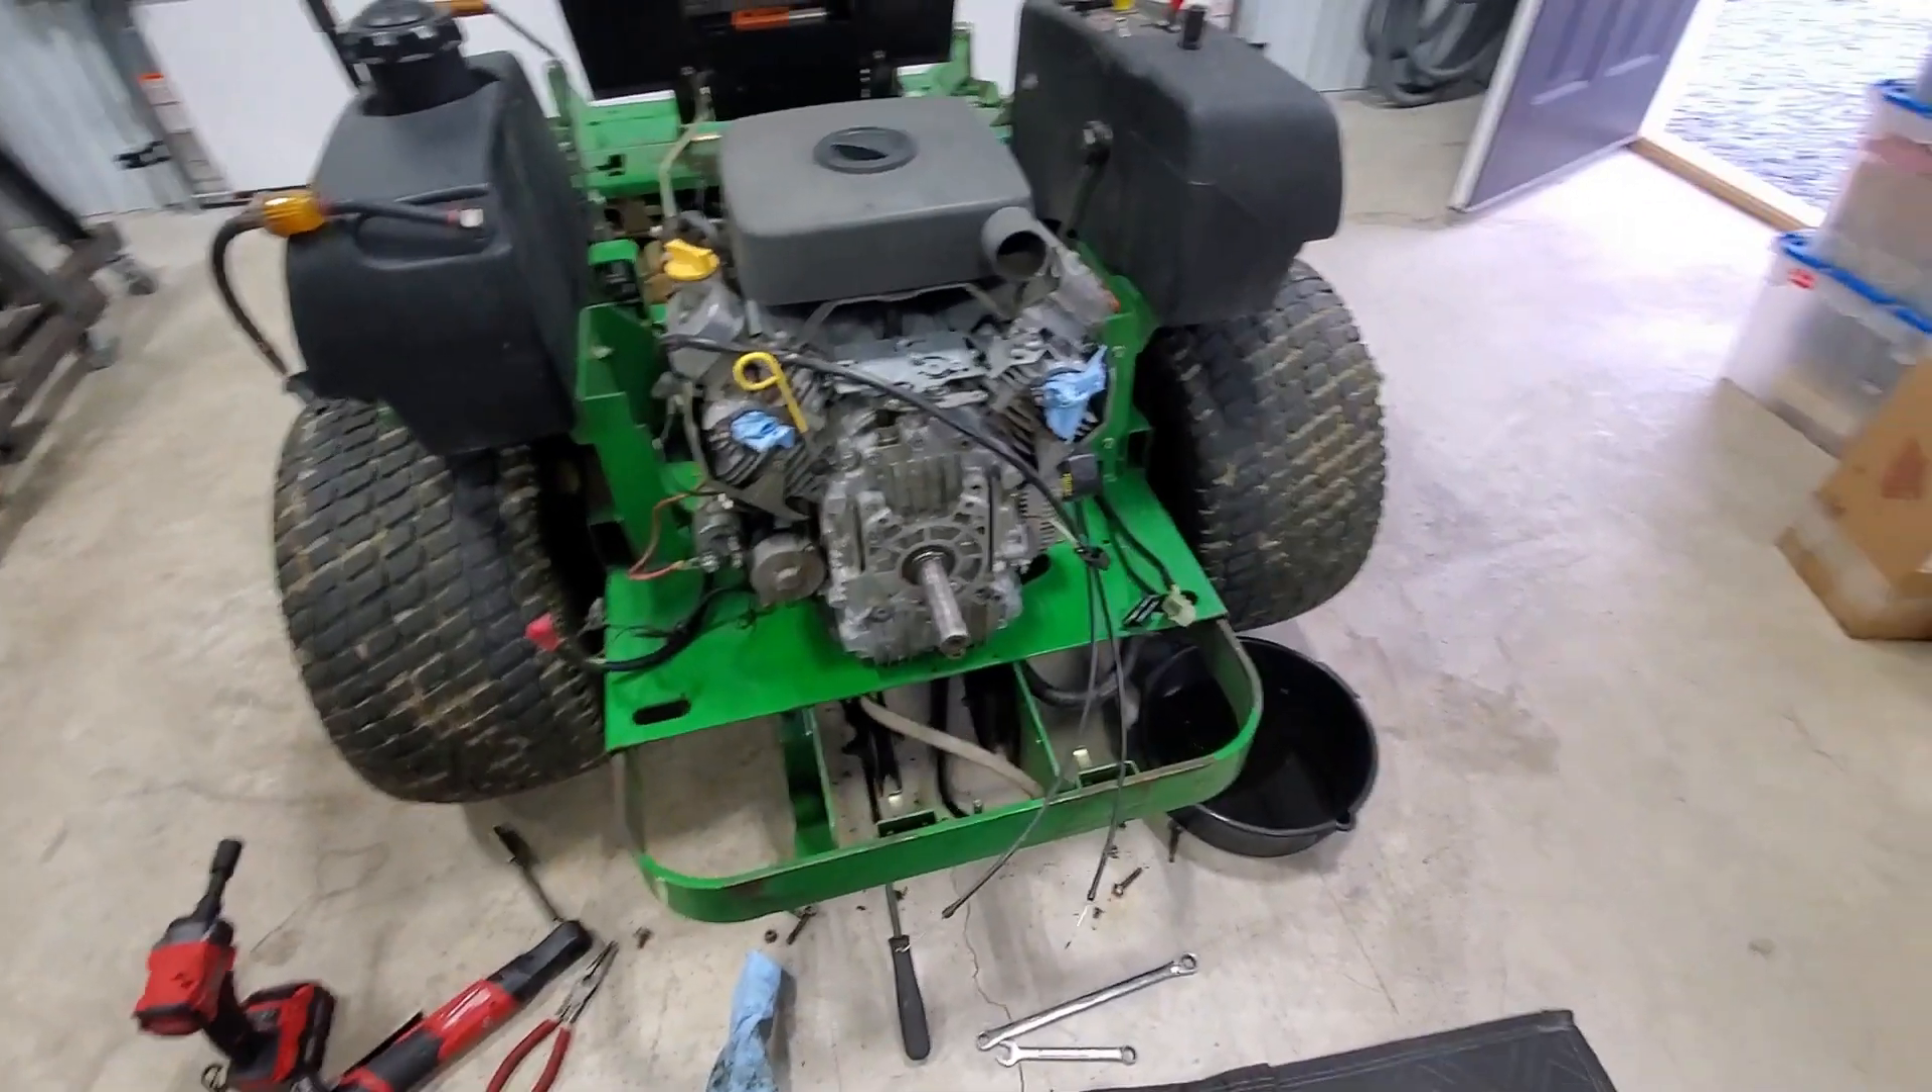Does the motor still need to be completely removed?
Yes.